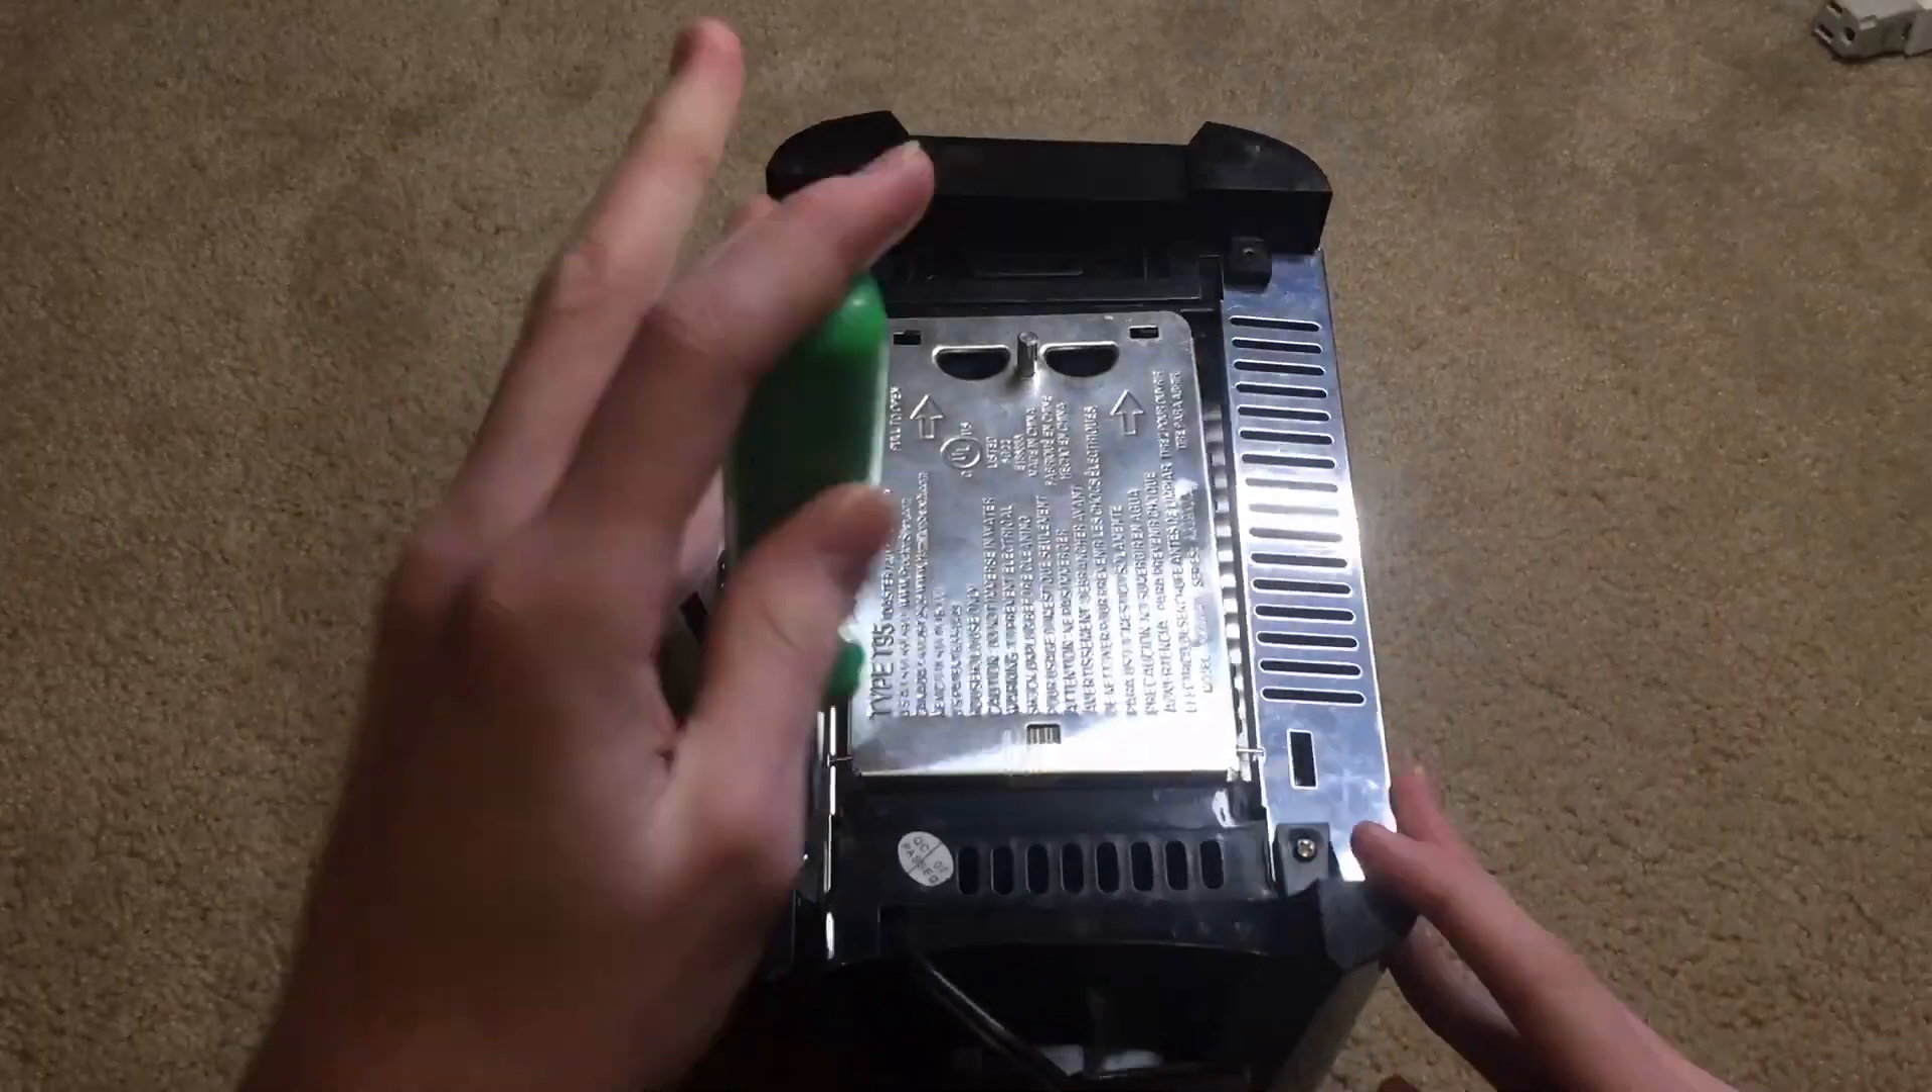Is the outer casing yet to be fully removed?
Yes.